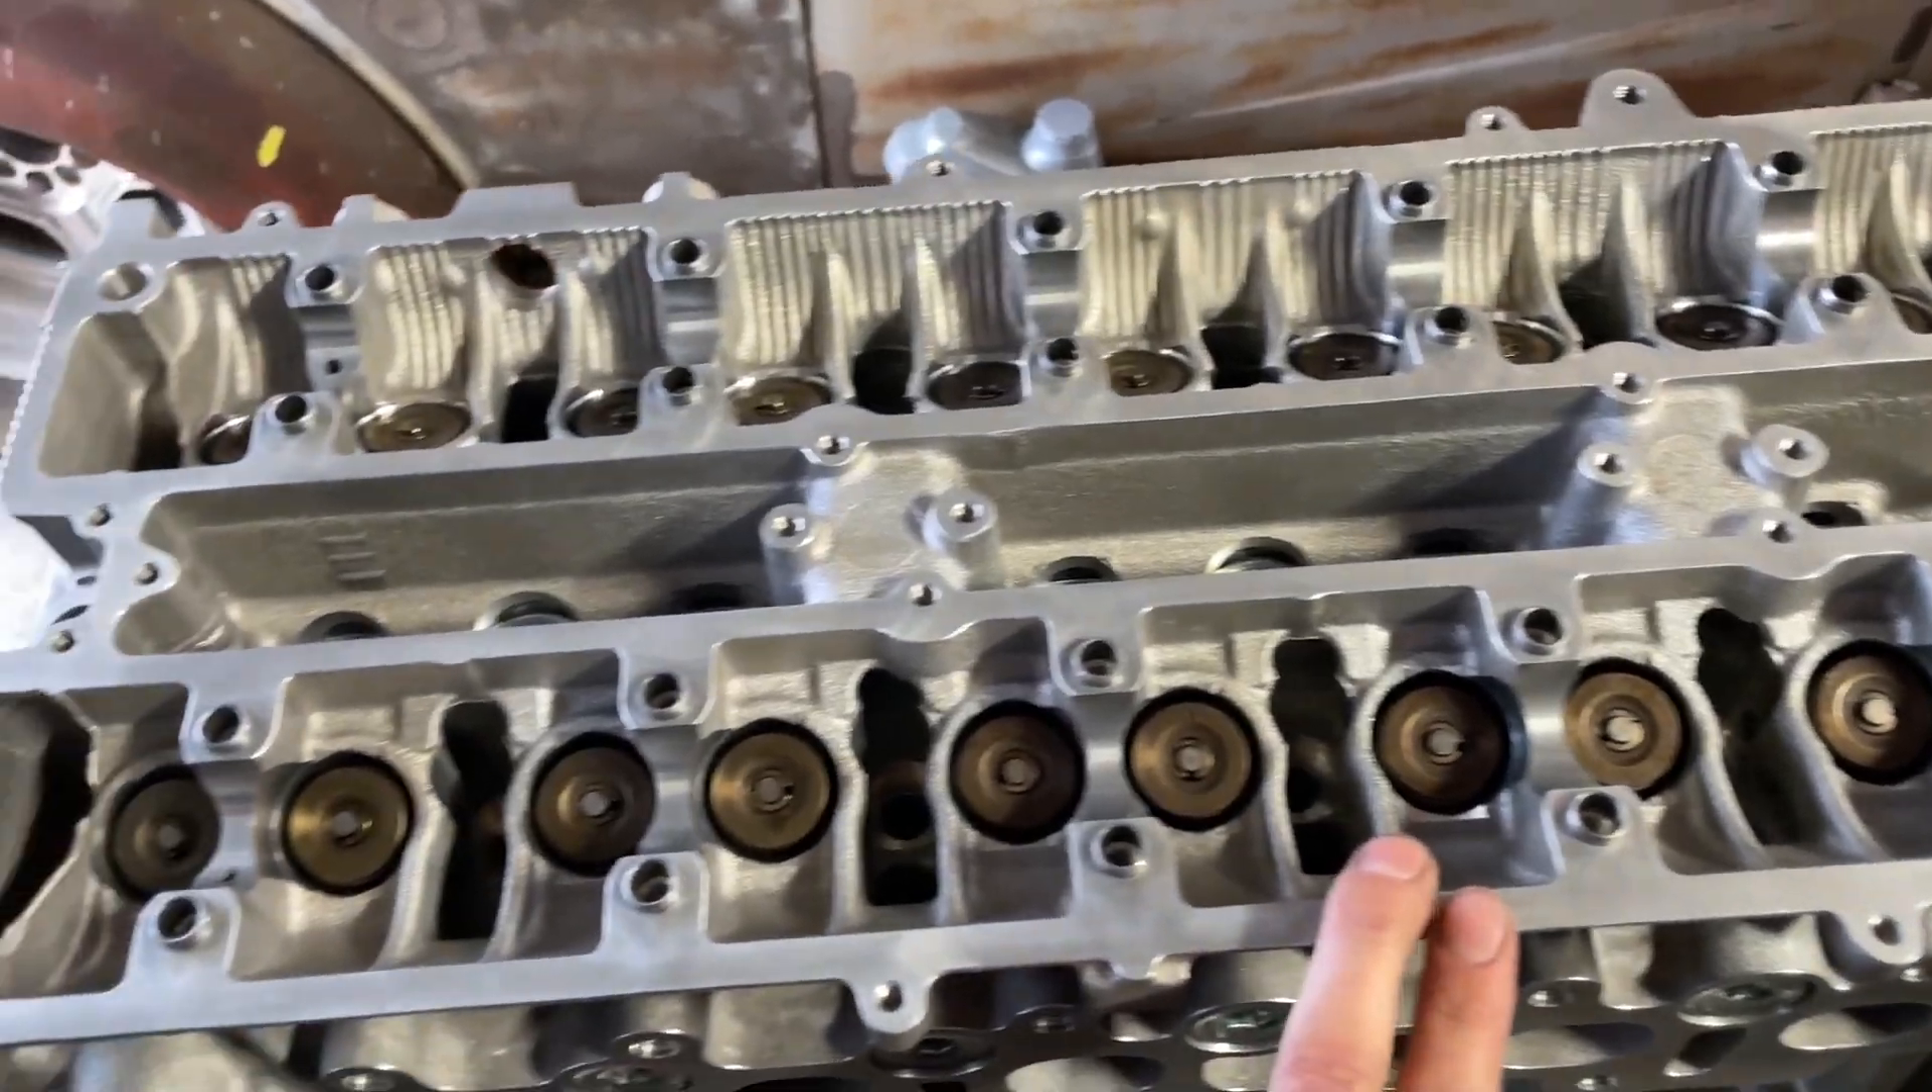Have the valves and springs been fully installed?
Yes.